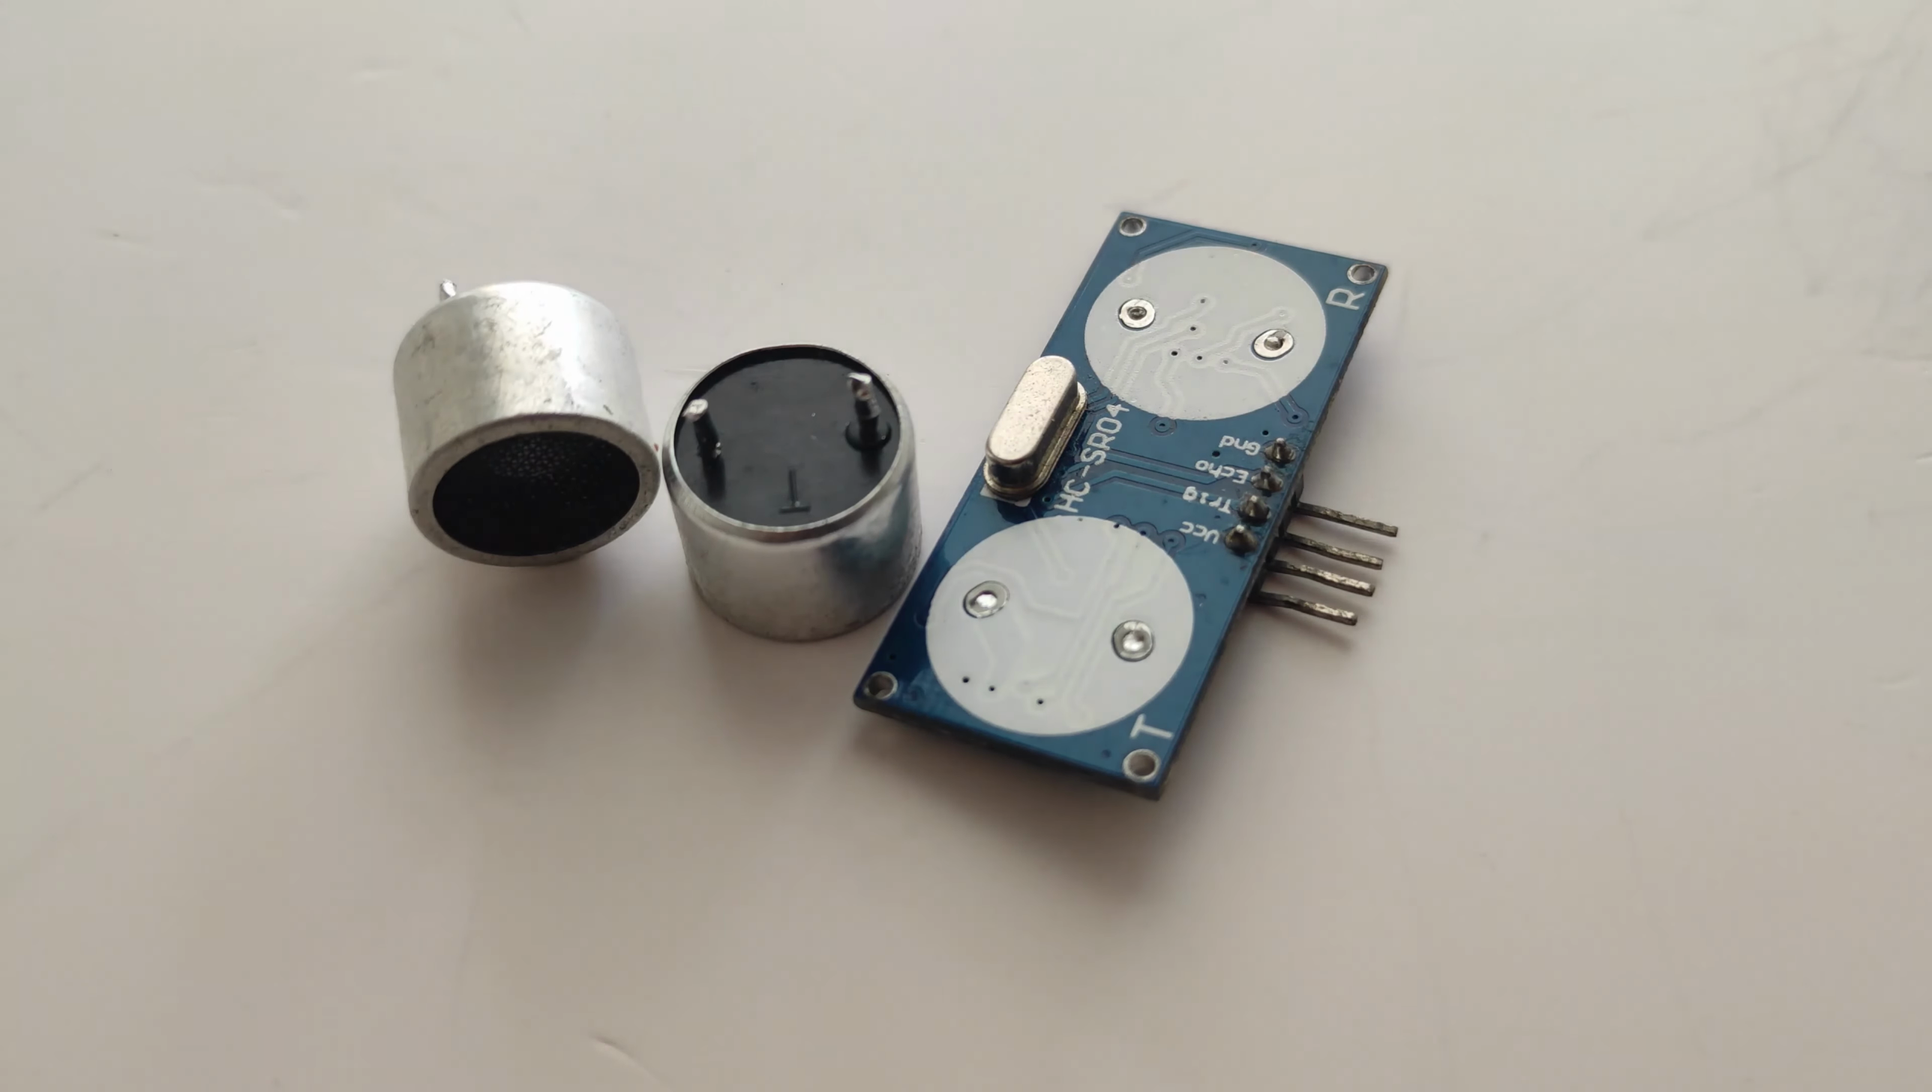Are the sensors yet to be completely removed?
No.